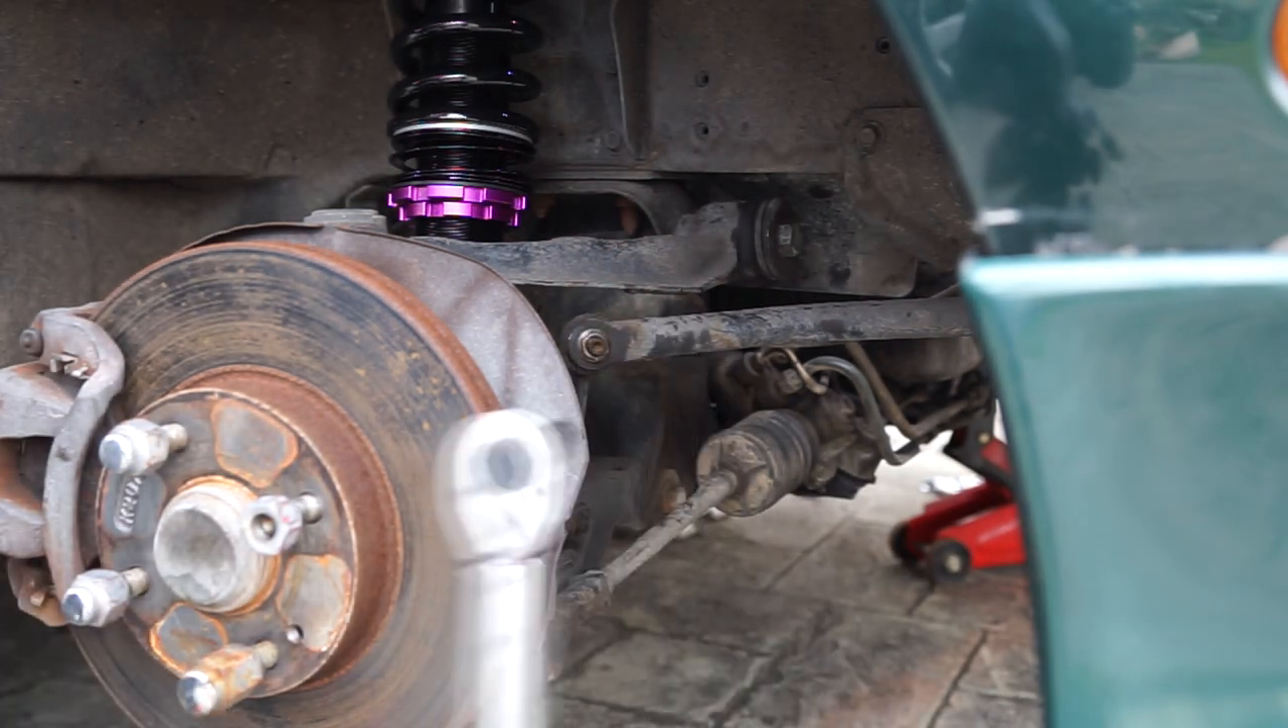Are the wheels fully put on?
No.